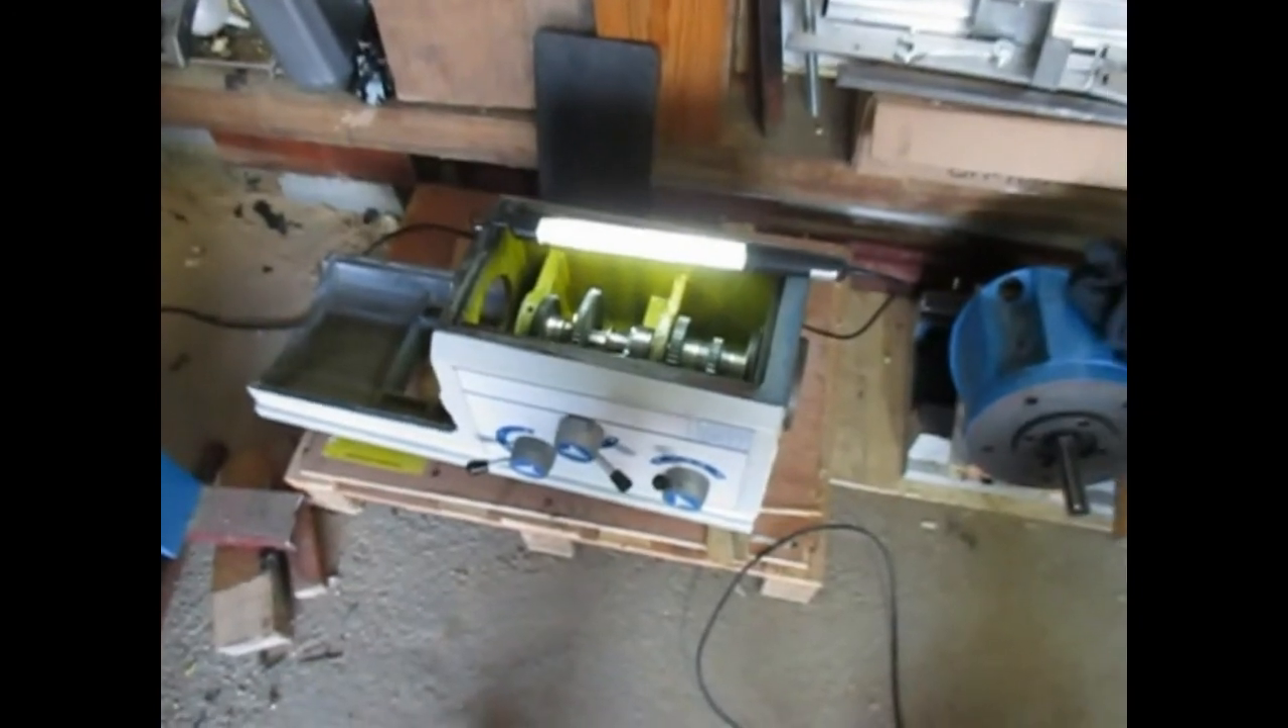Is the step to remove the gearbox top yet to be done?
No.